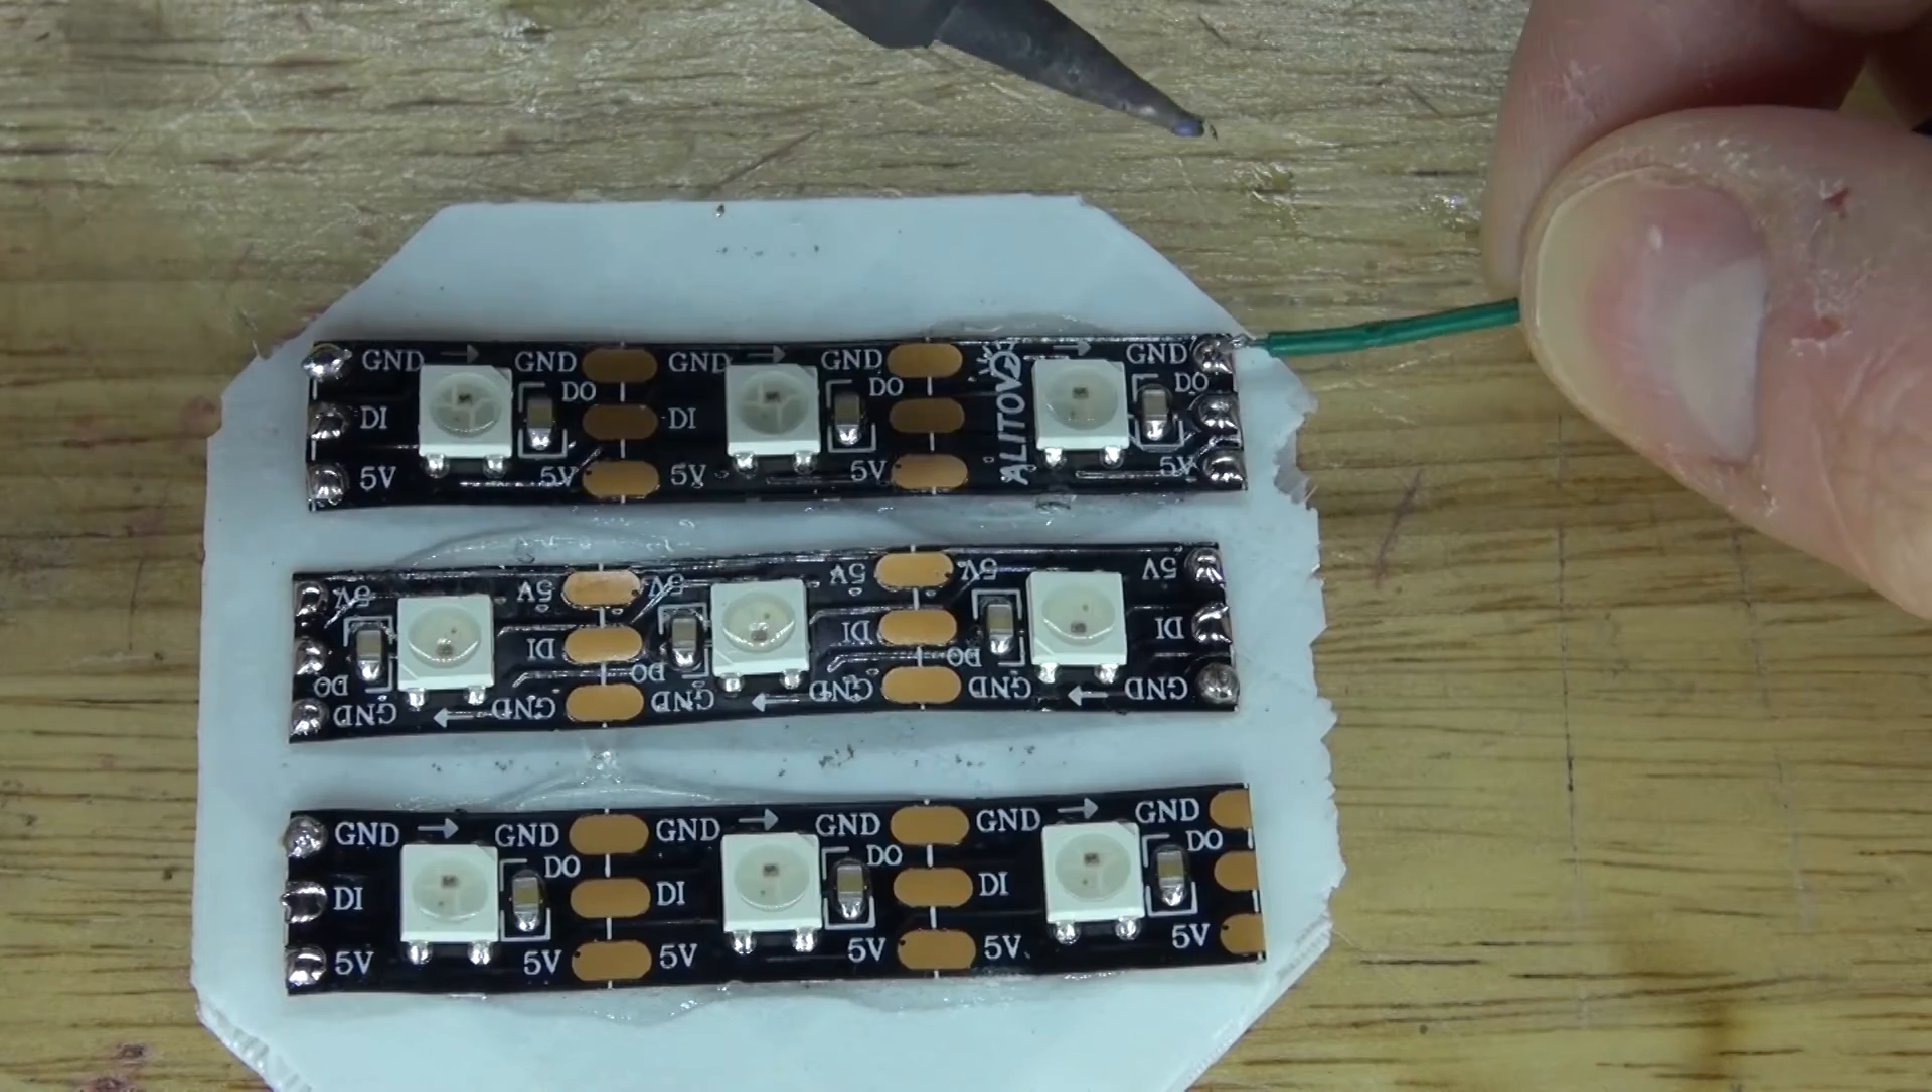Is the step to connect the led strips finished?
No.